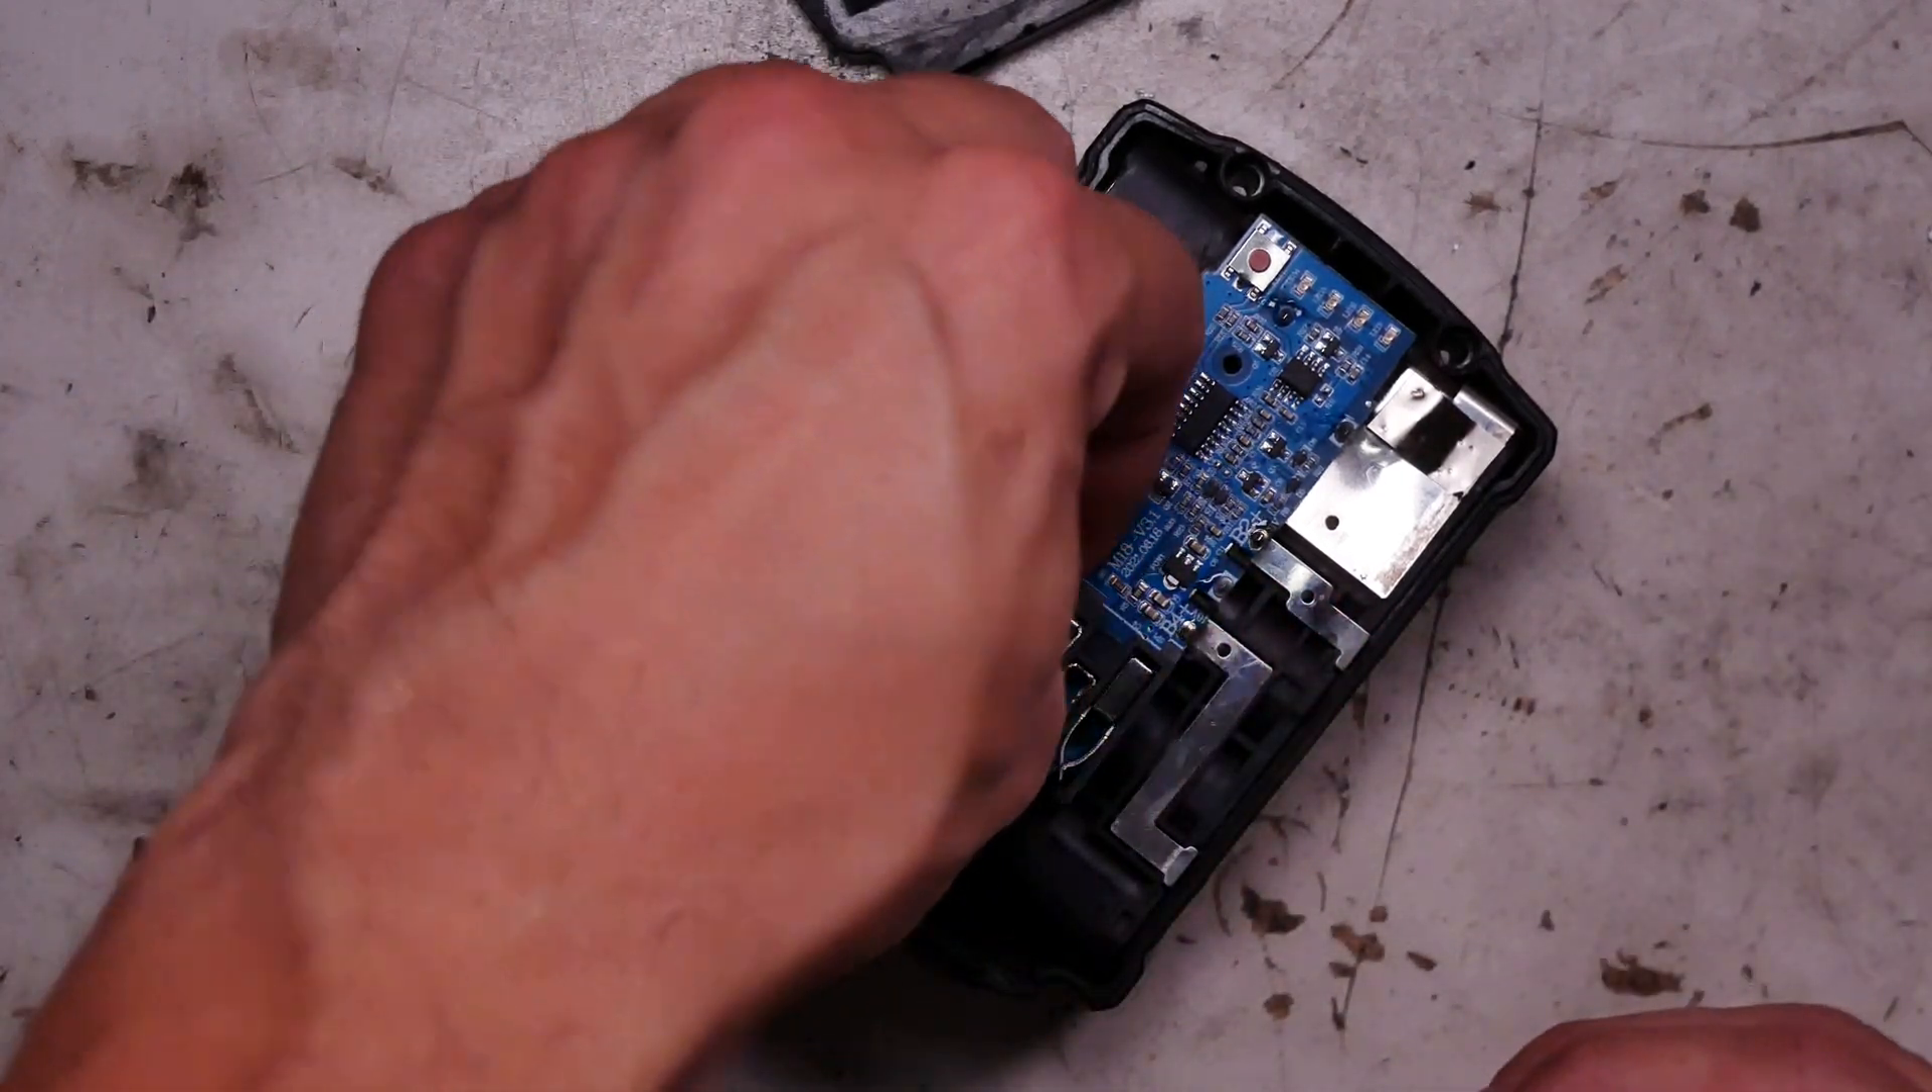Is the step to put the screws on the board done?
No.